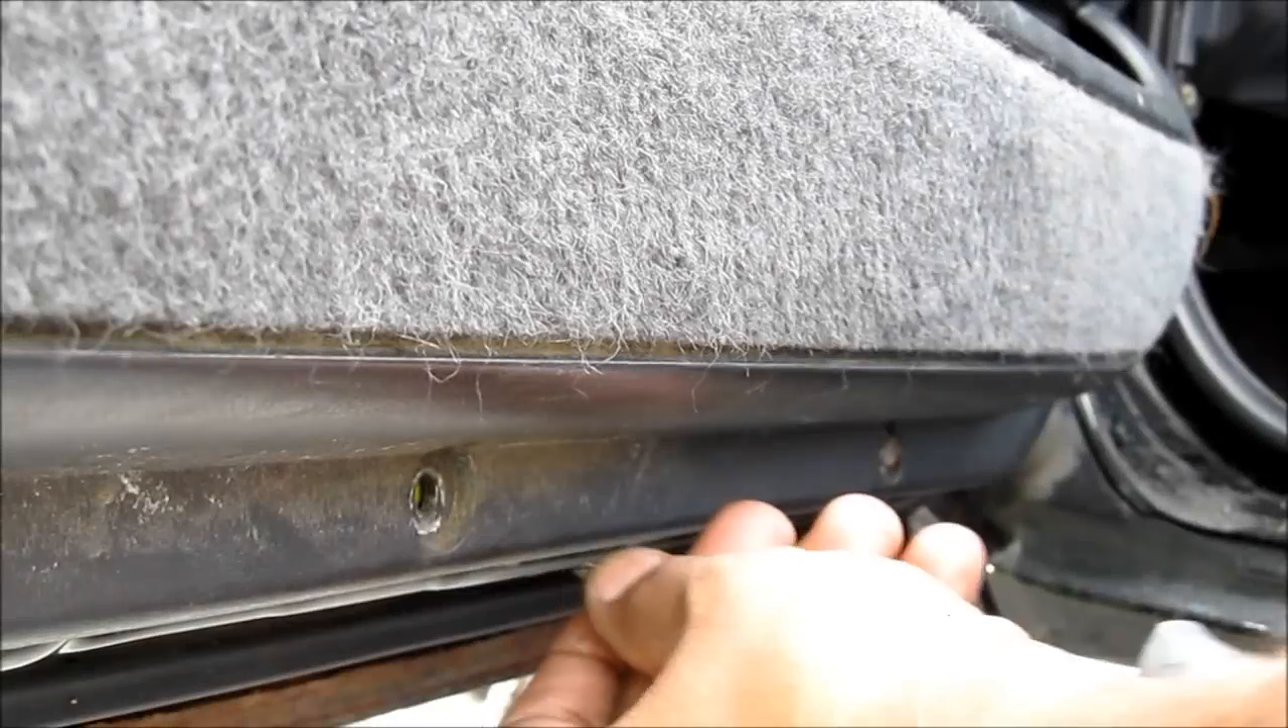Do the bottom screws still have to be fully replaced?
Yes.